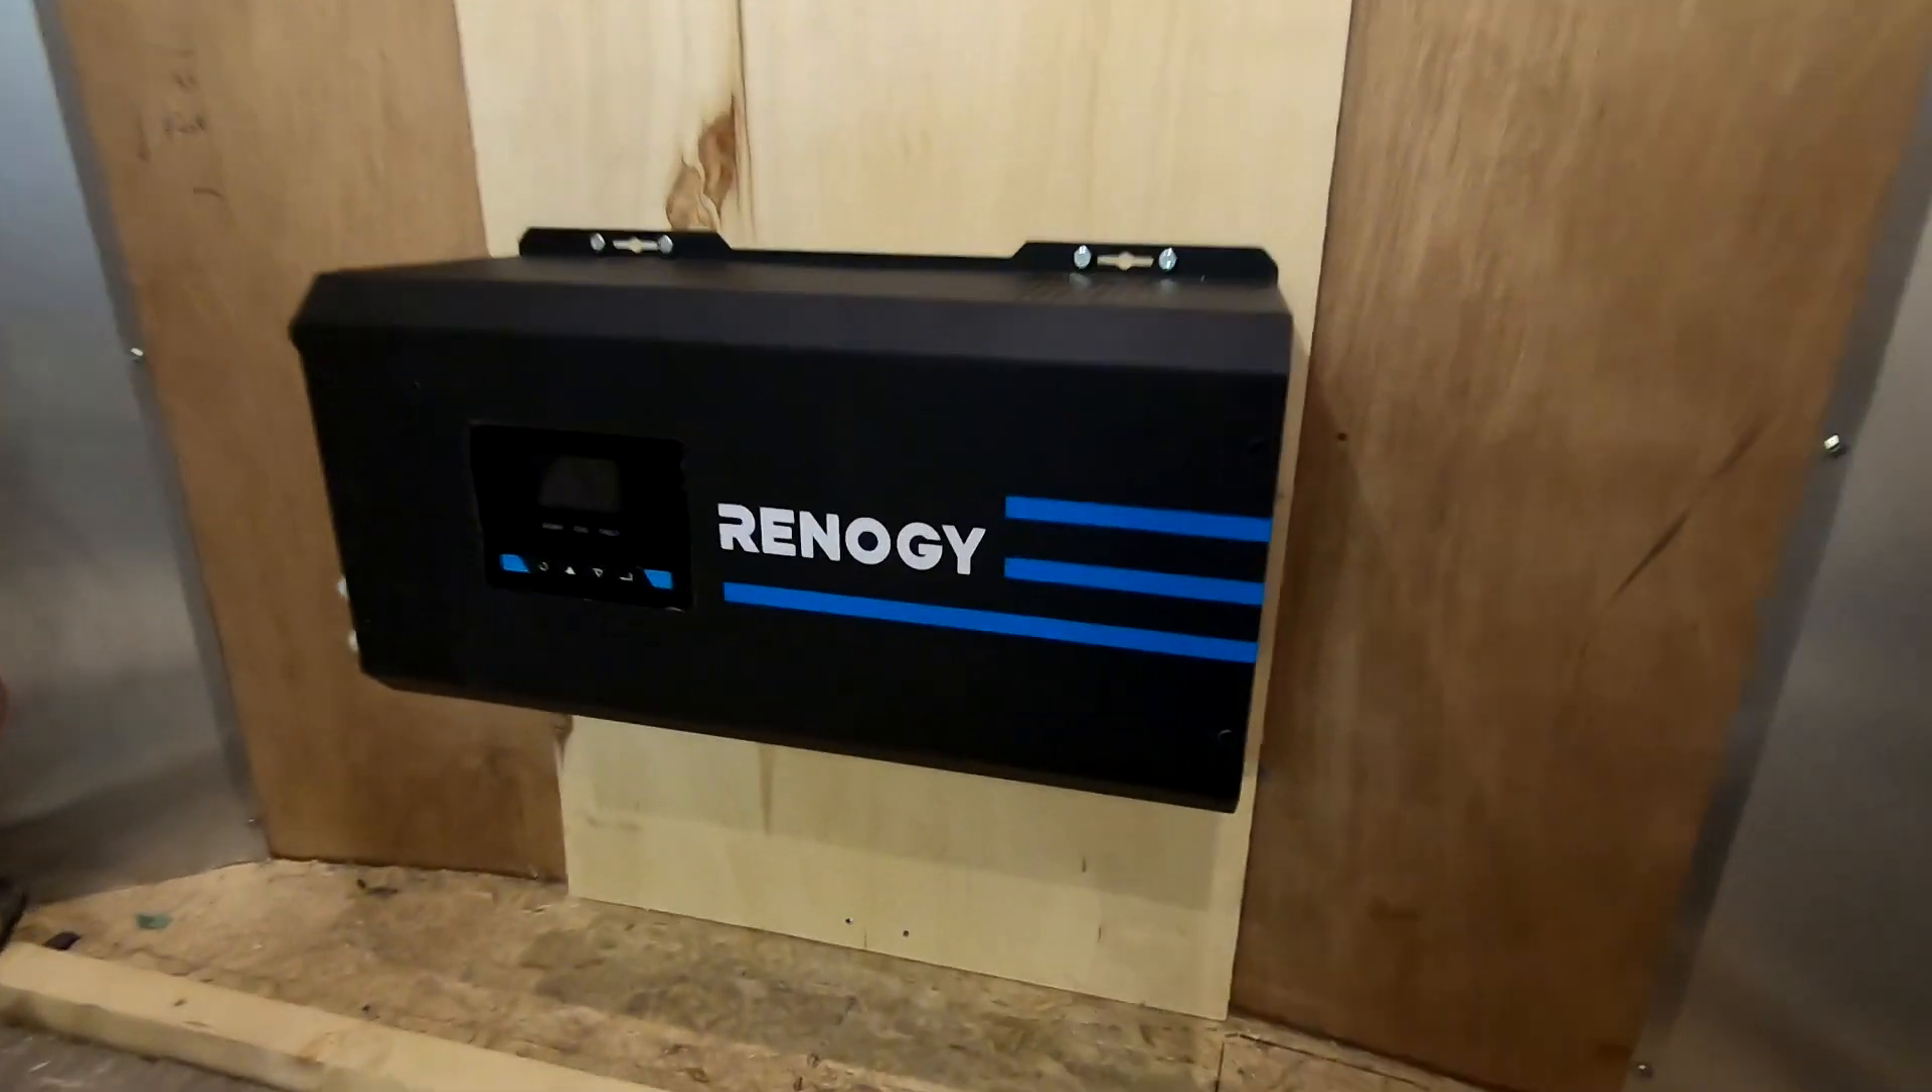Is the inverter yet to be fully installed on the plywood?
No.